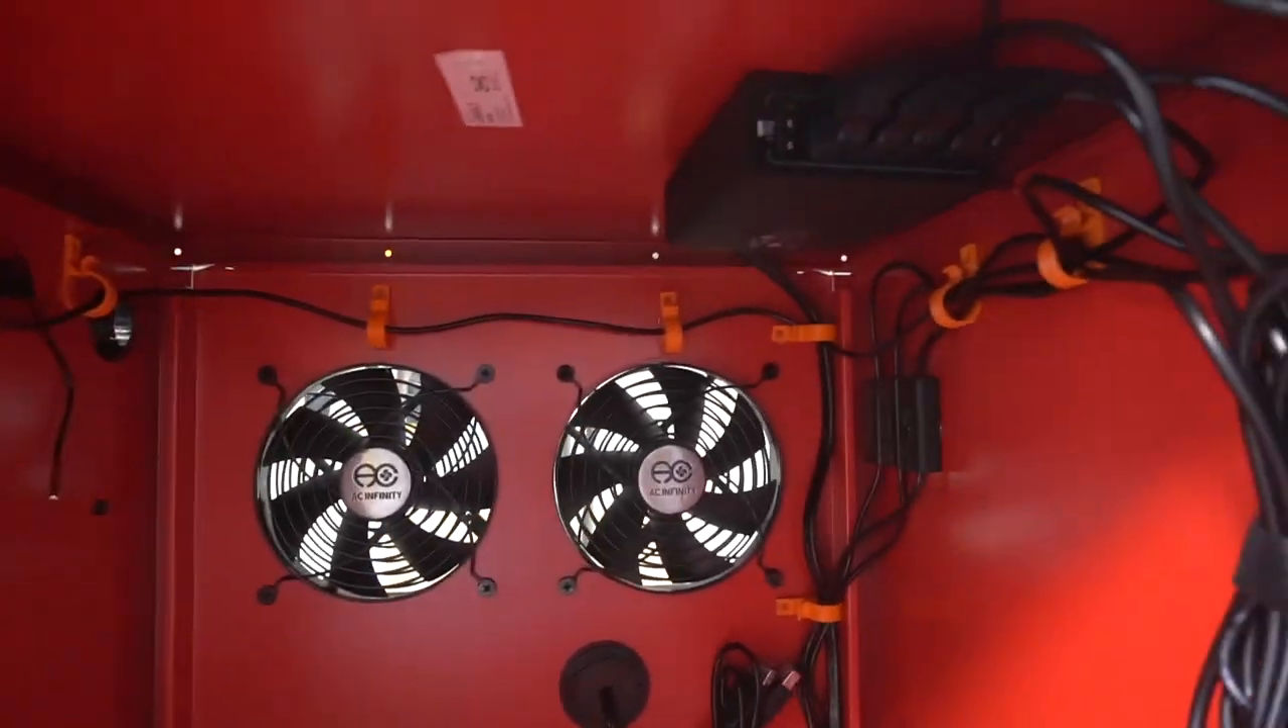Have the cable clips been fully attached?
Yes.